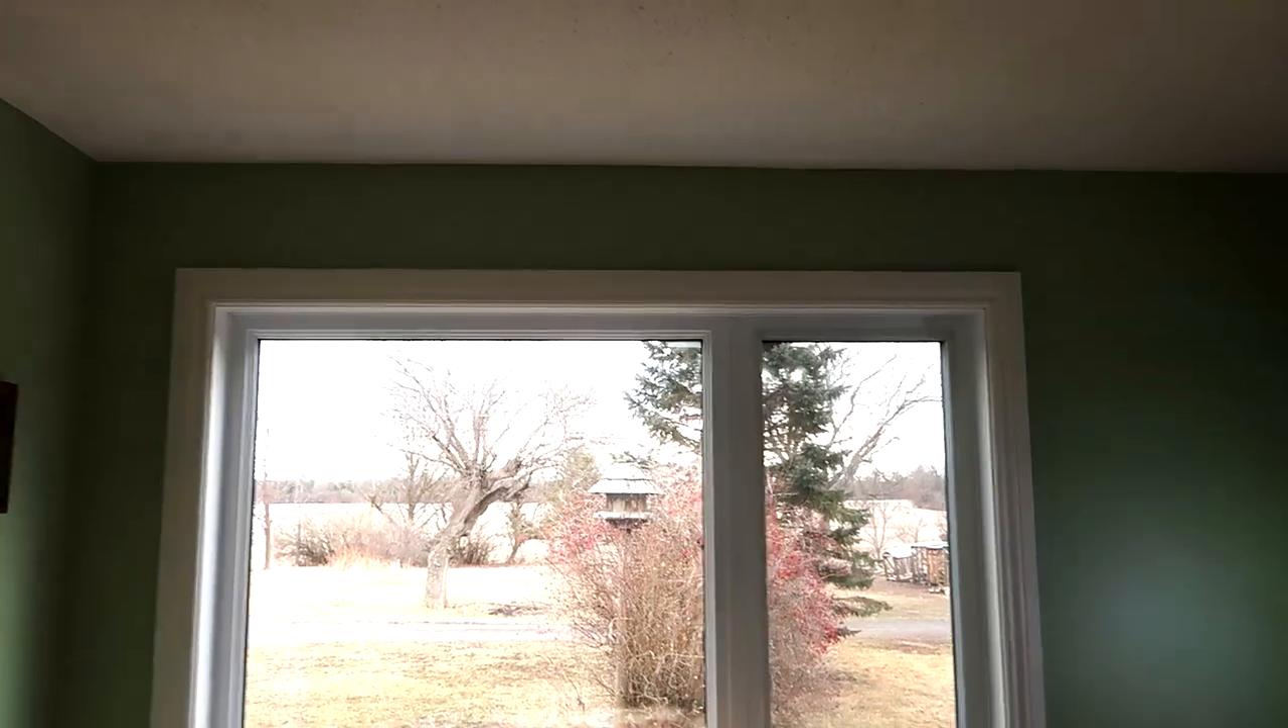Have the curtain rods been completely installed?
No.